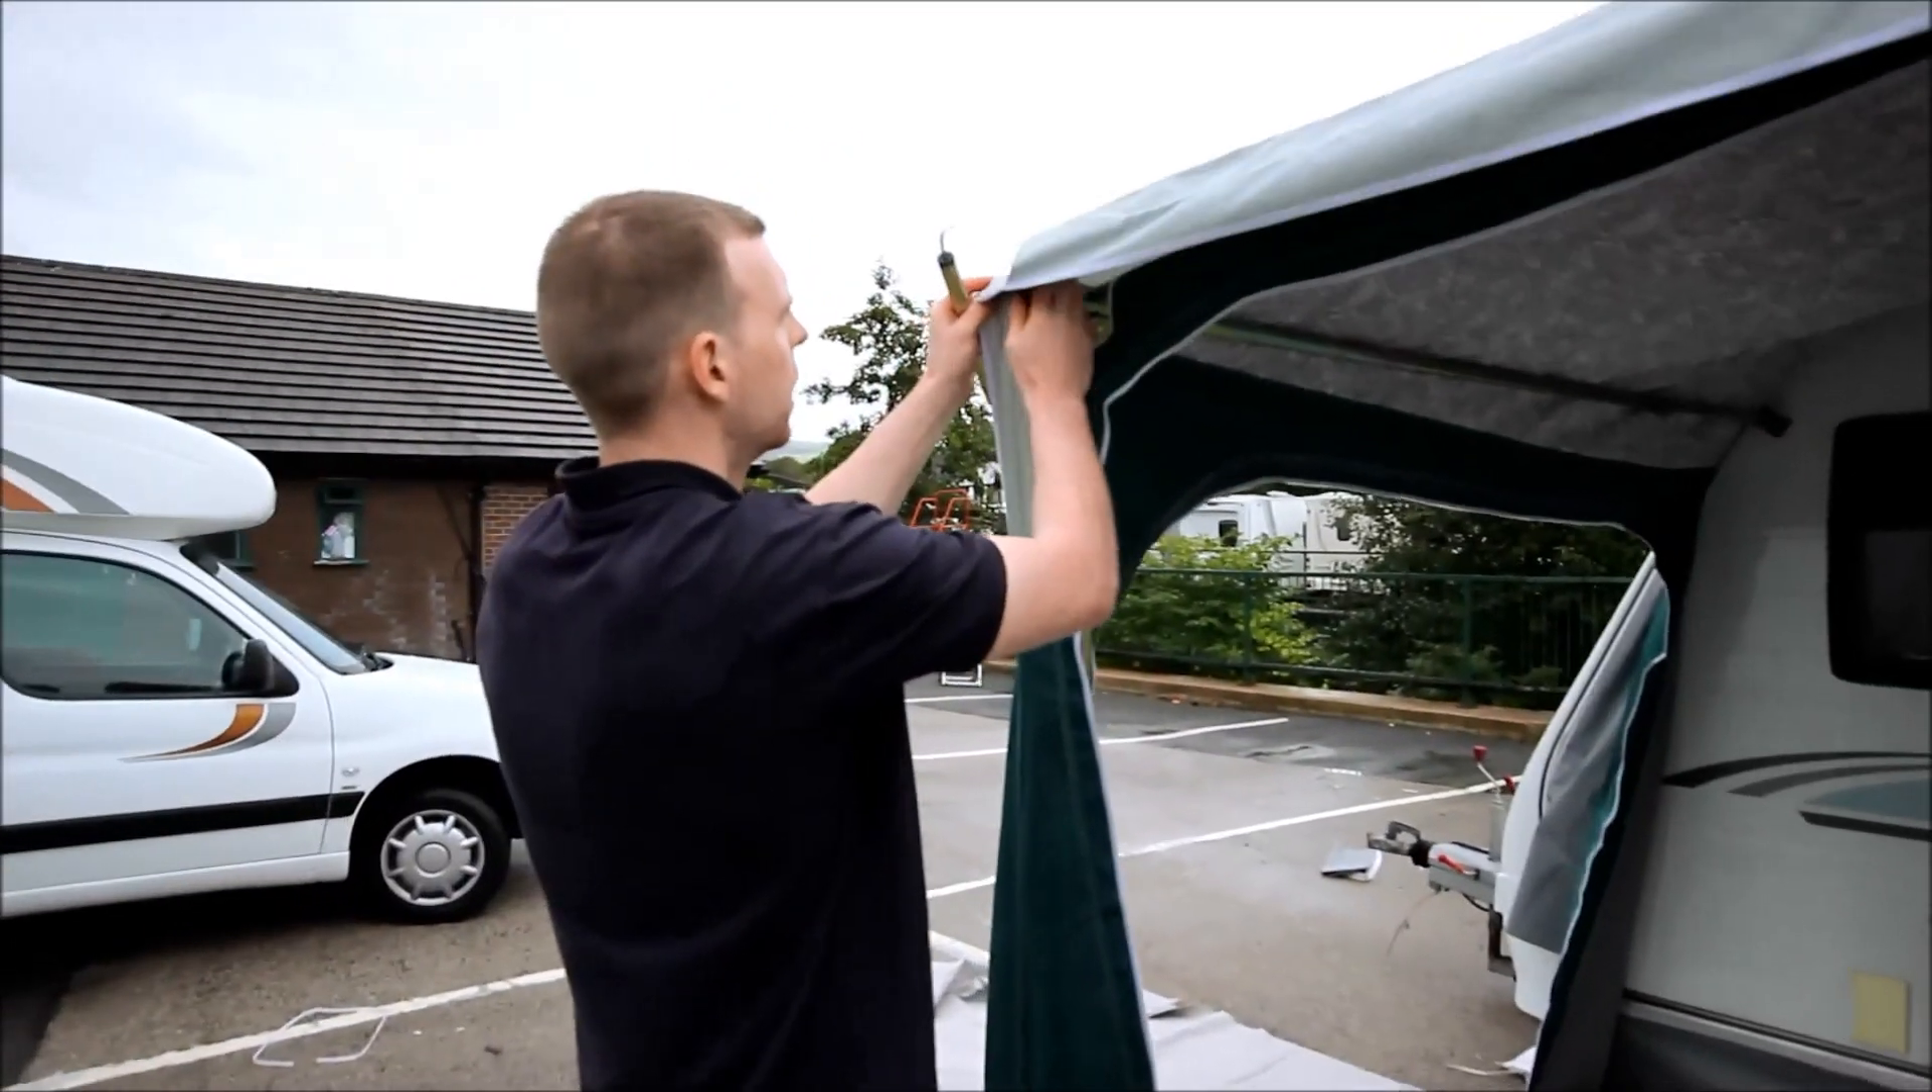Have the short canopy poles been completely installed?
No.